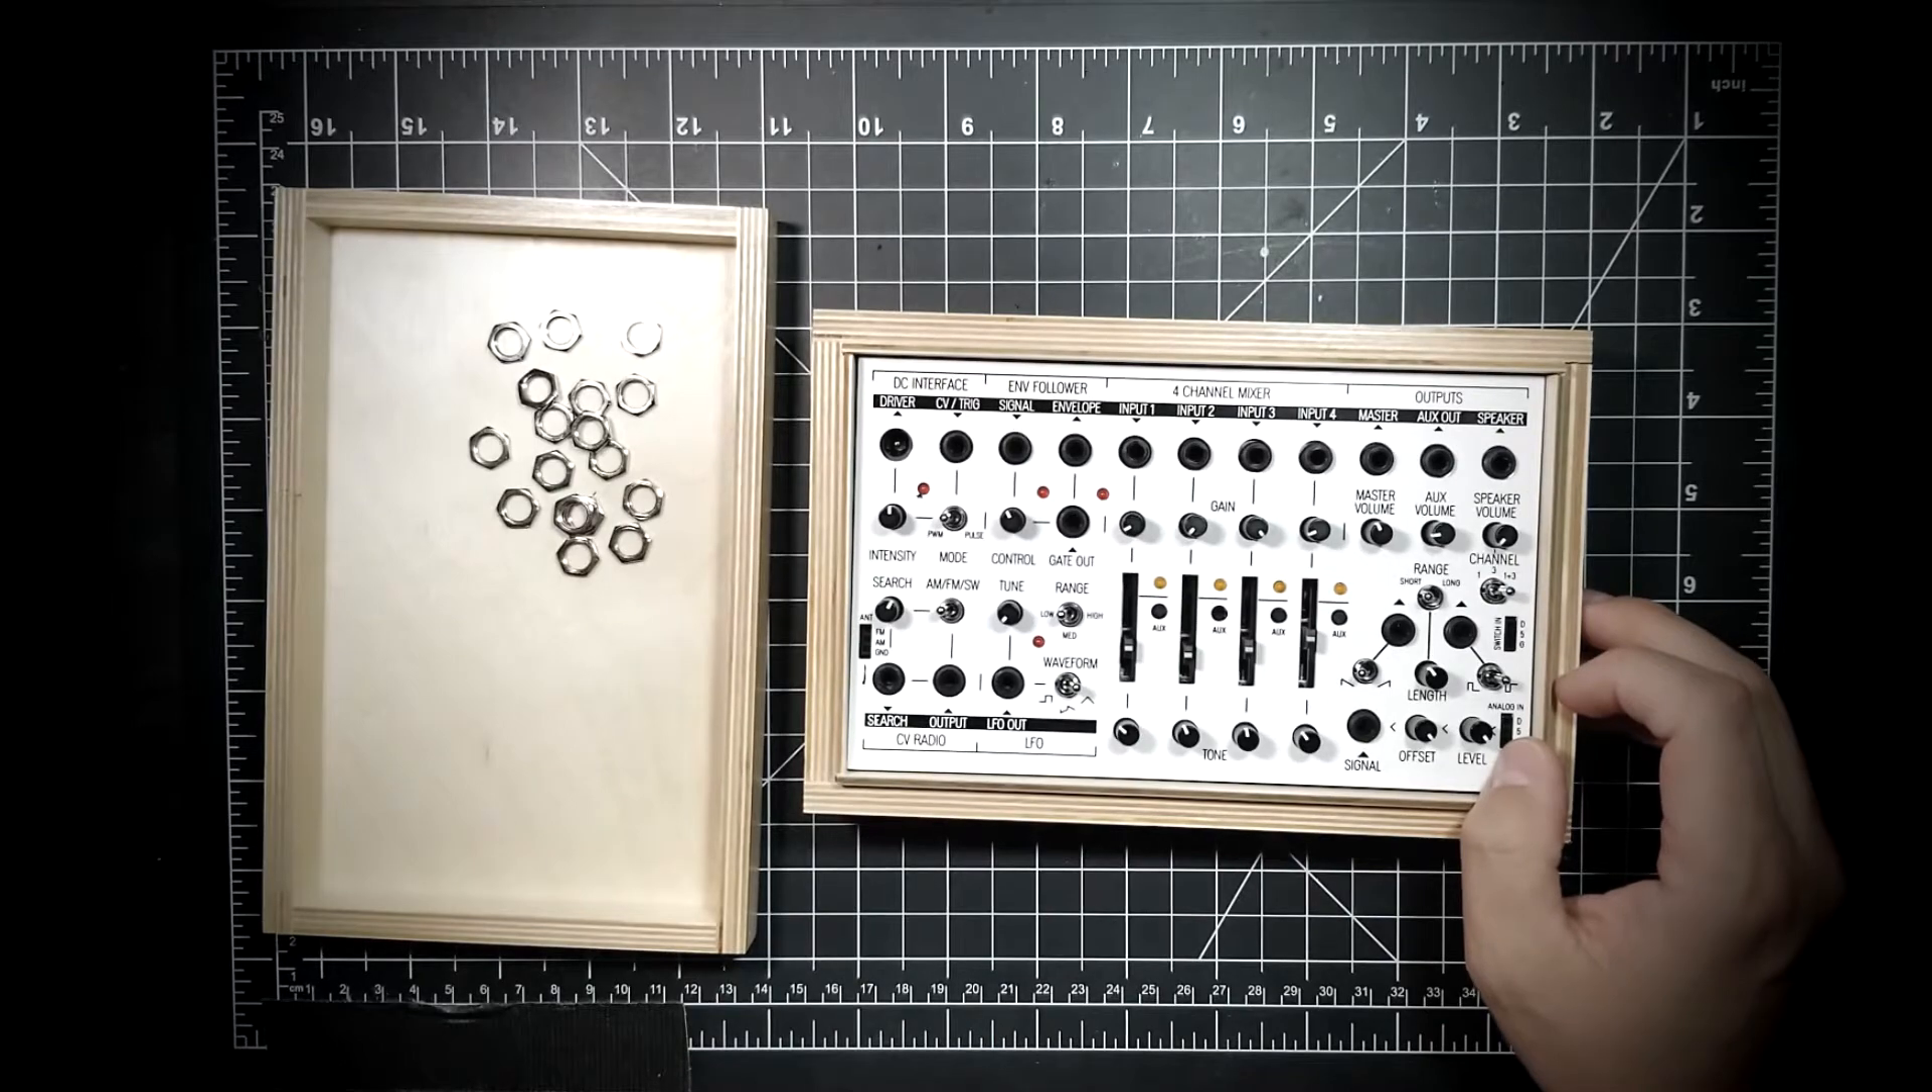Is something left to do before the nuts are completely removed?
No.